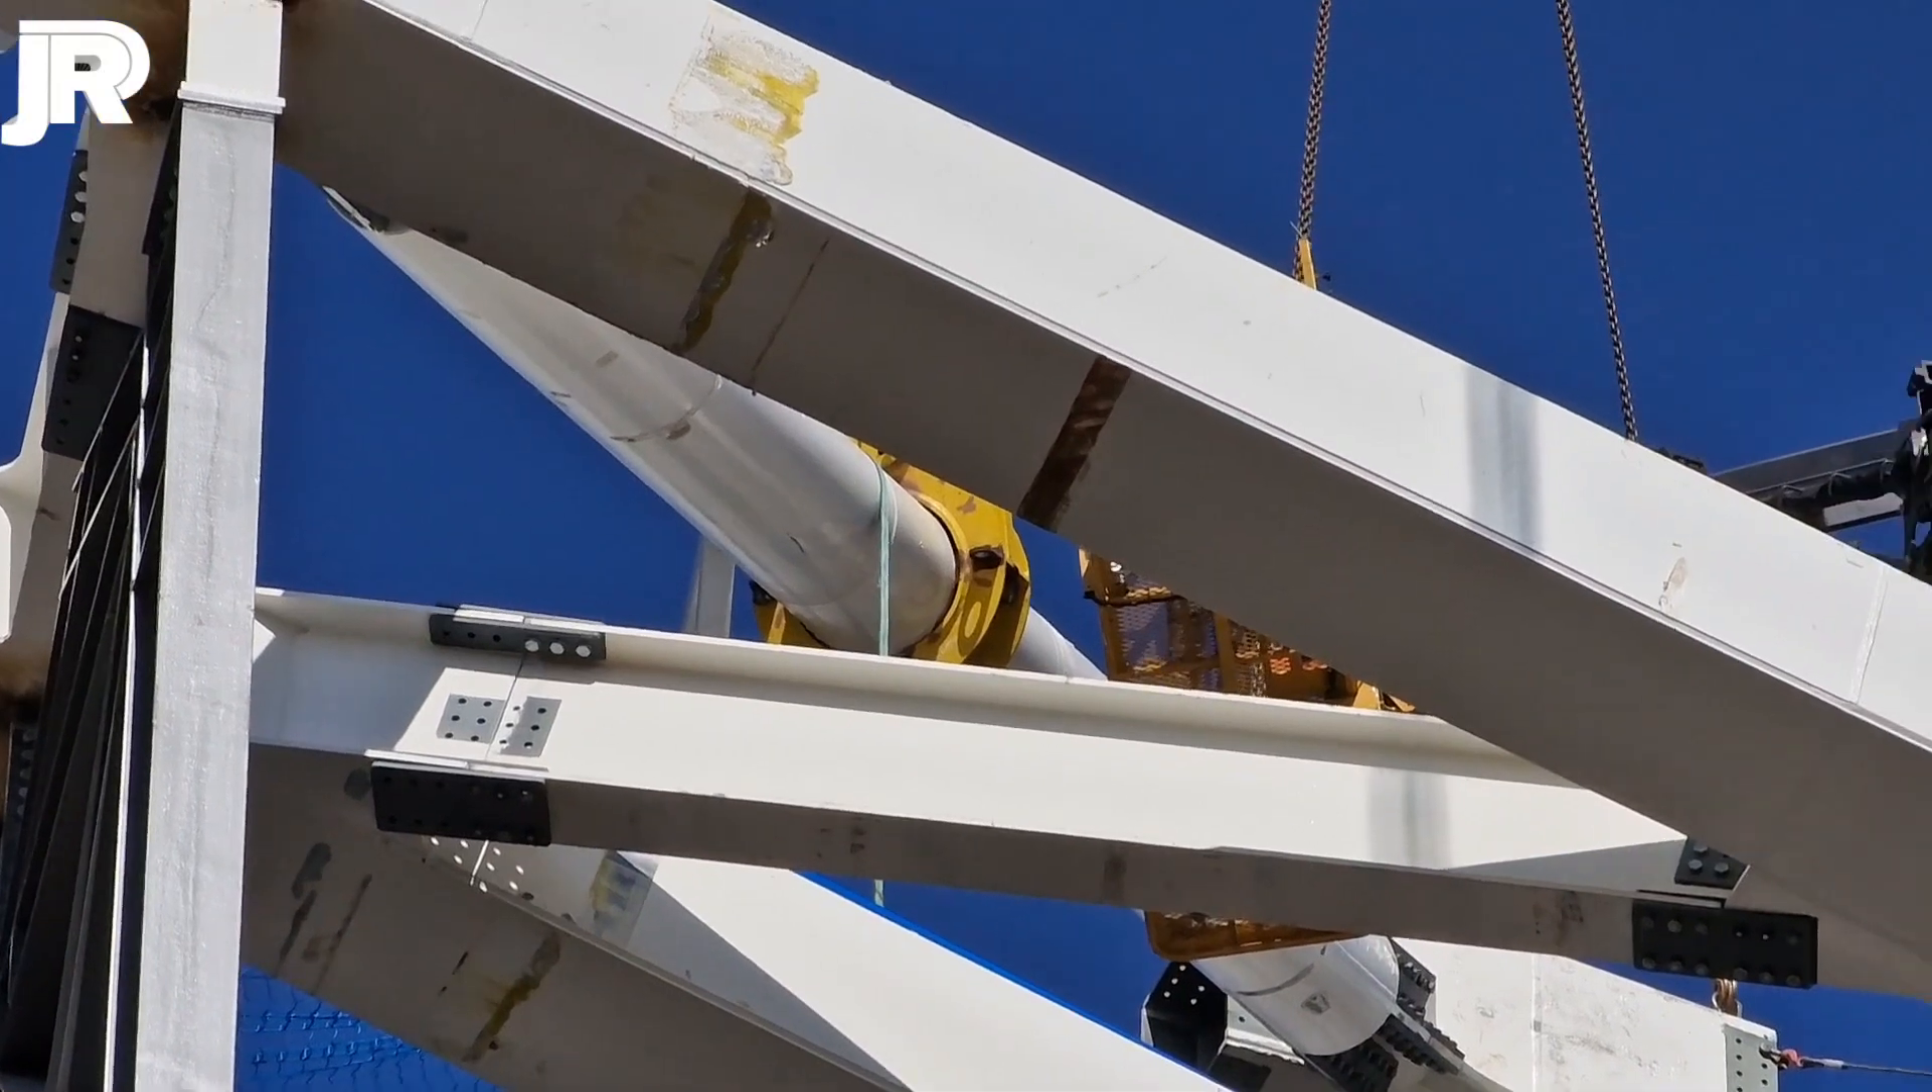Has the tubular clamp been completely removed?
No.